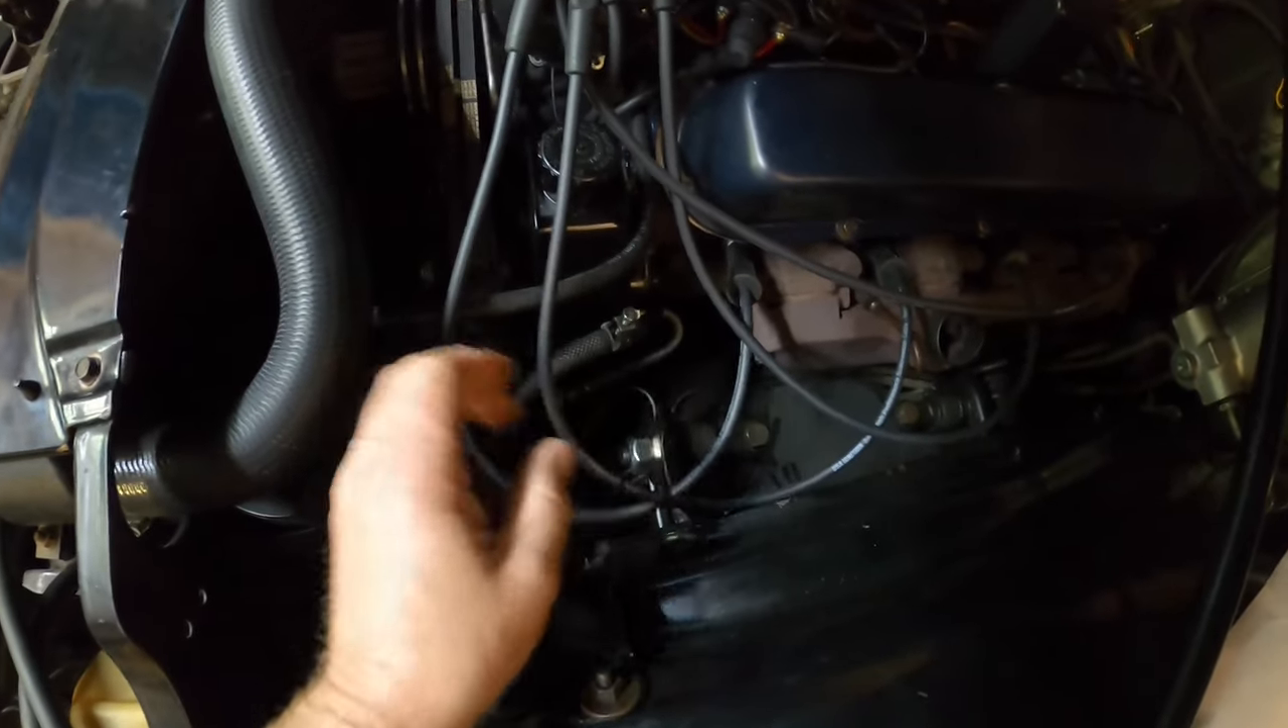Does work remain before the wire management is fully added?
Yes.